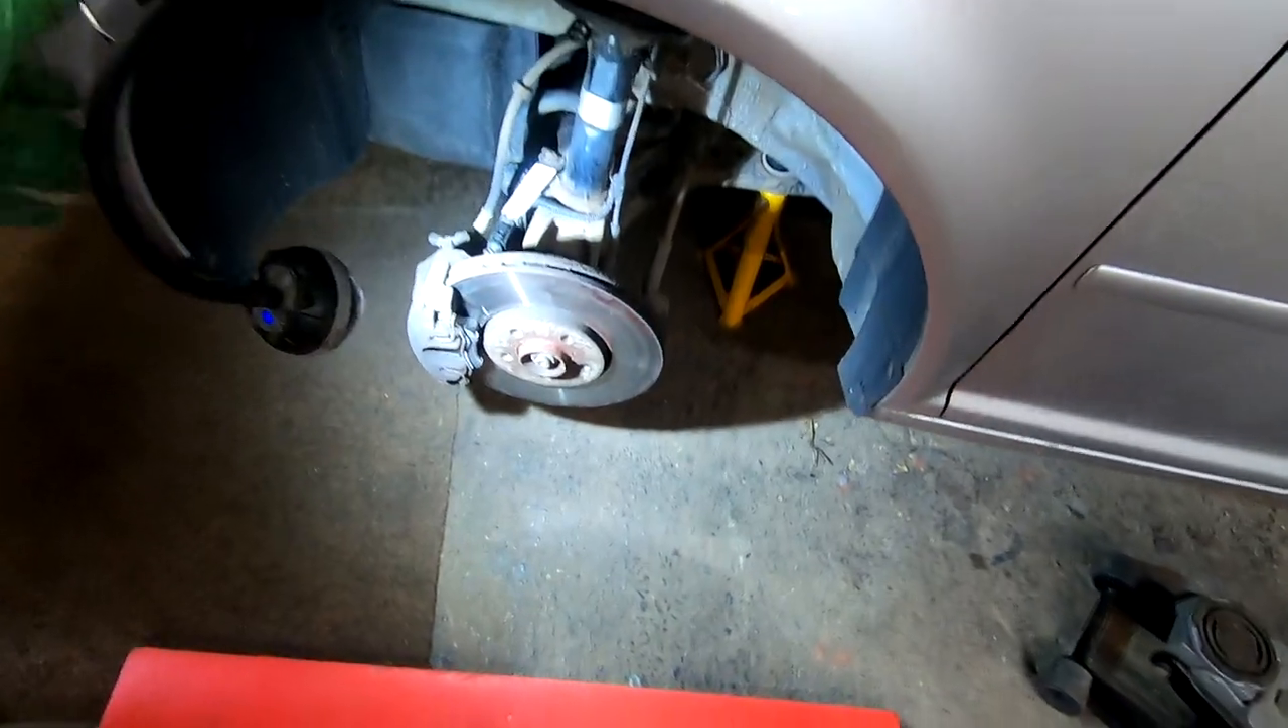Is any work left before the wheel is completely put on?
Yes.